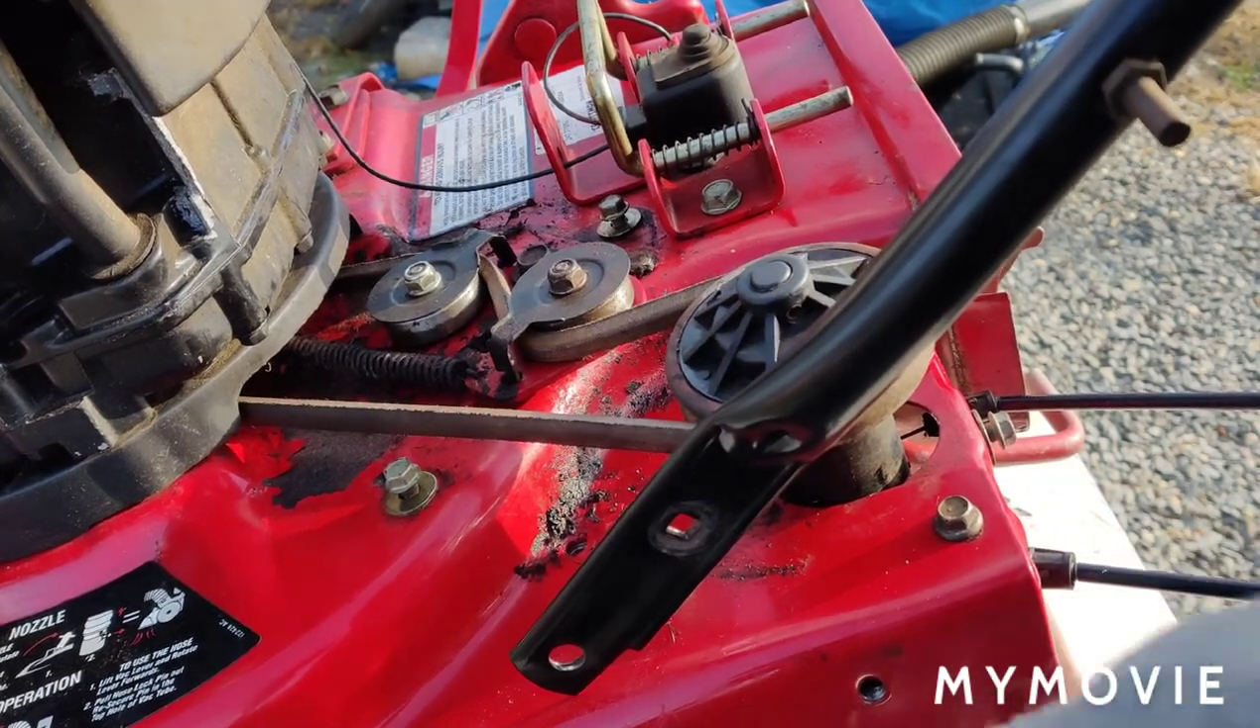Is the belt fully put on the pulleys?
Yes.